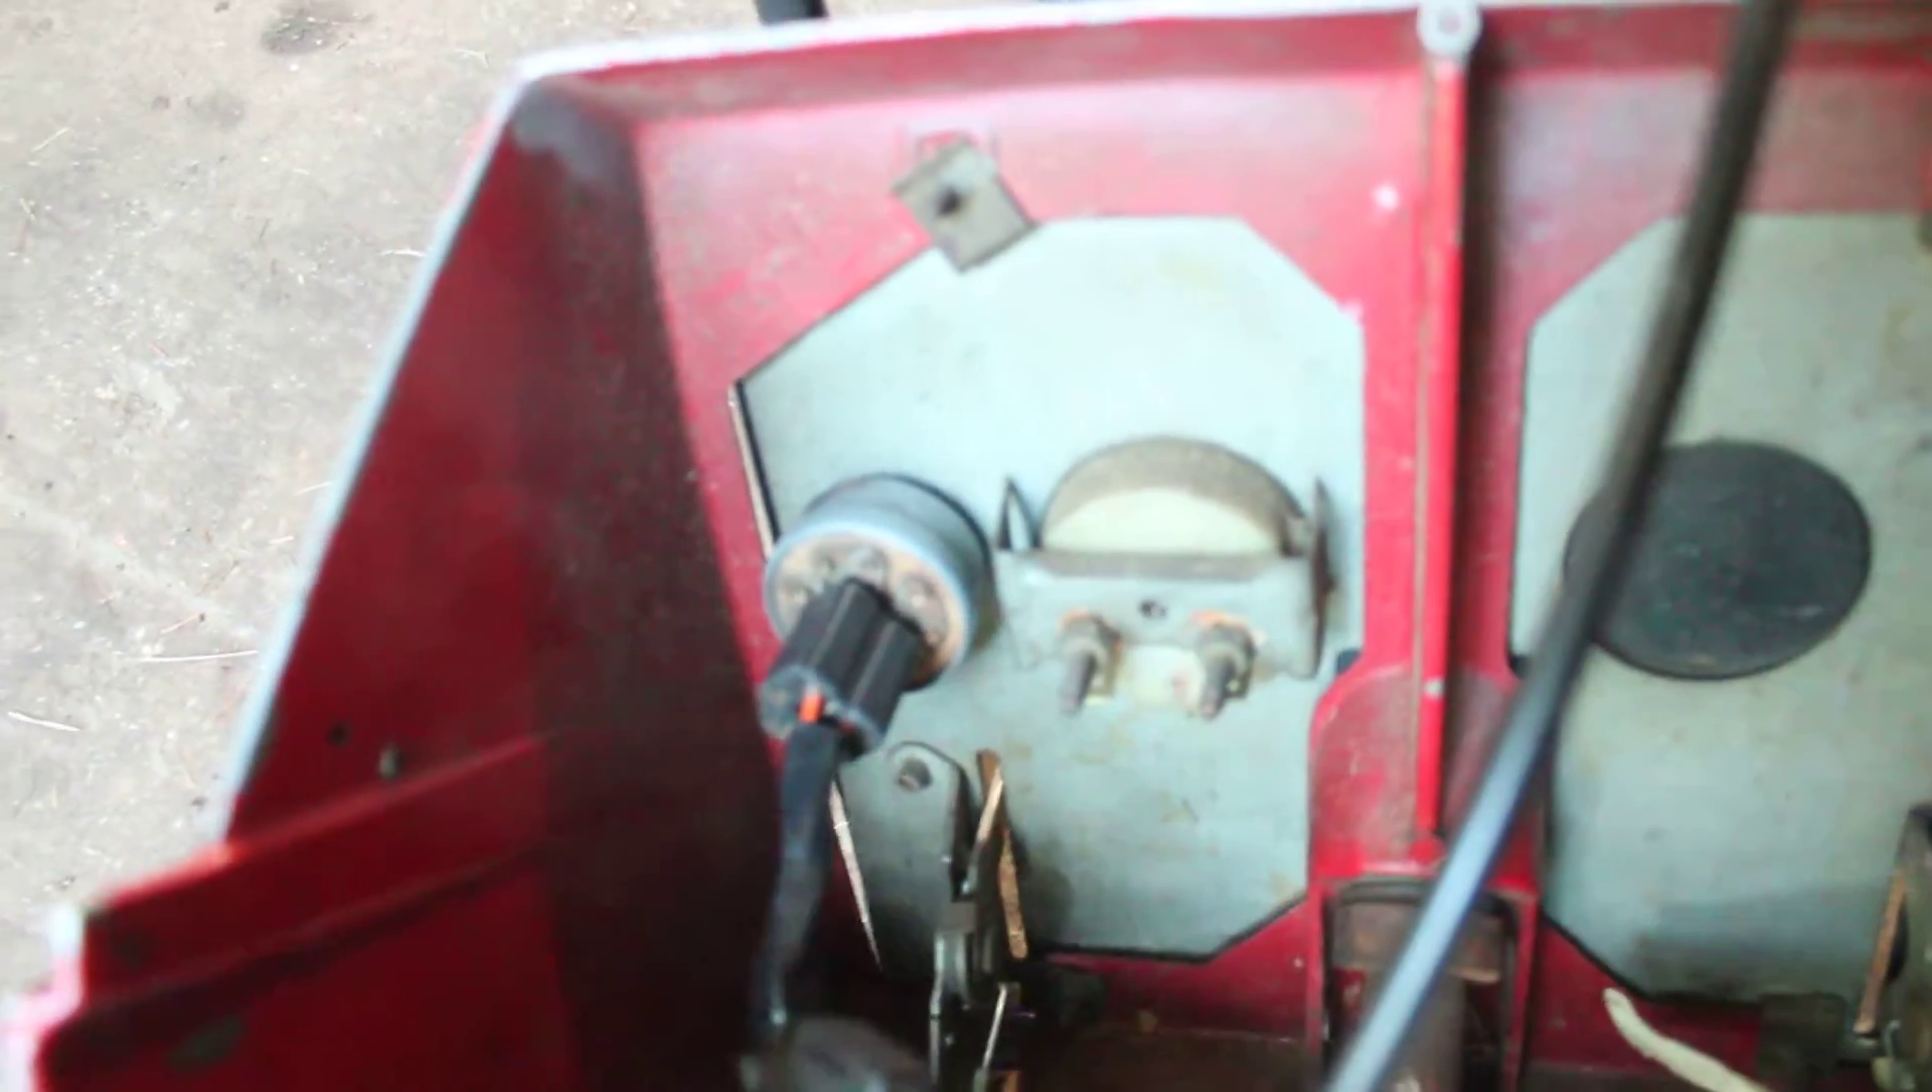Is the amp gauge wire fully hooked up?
No.